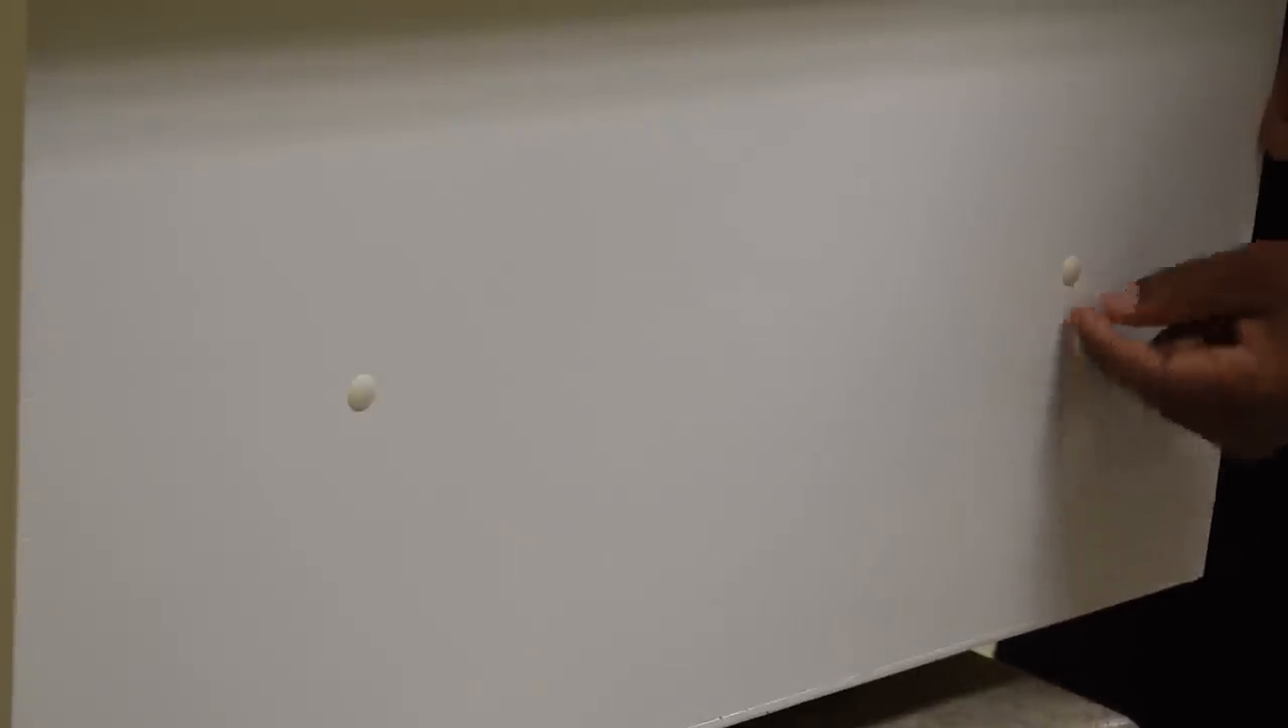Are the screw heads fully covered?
Yes.